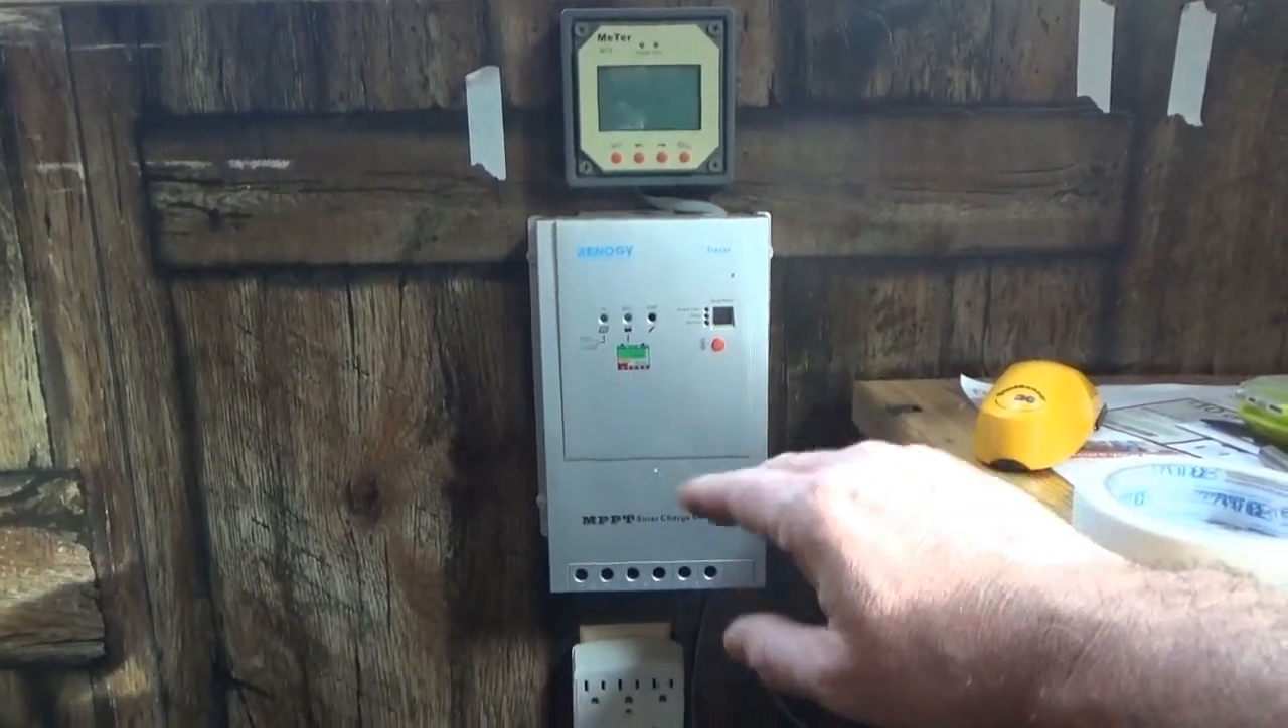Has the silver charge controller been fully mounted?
Yes.